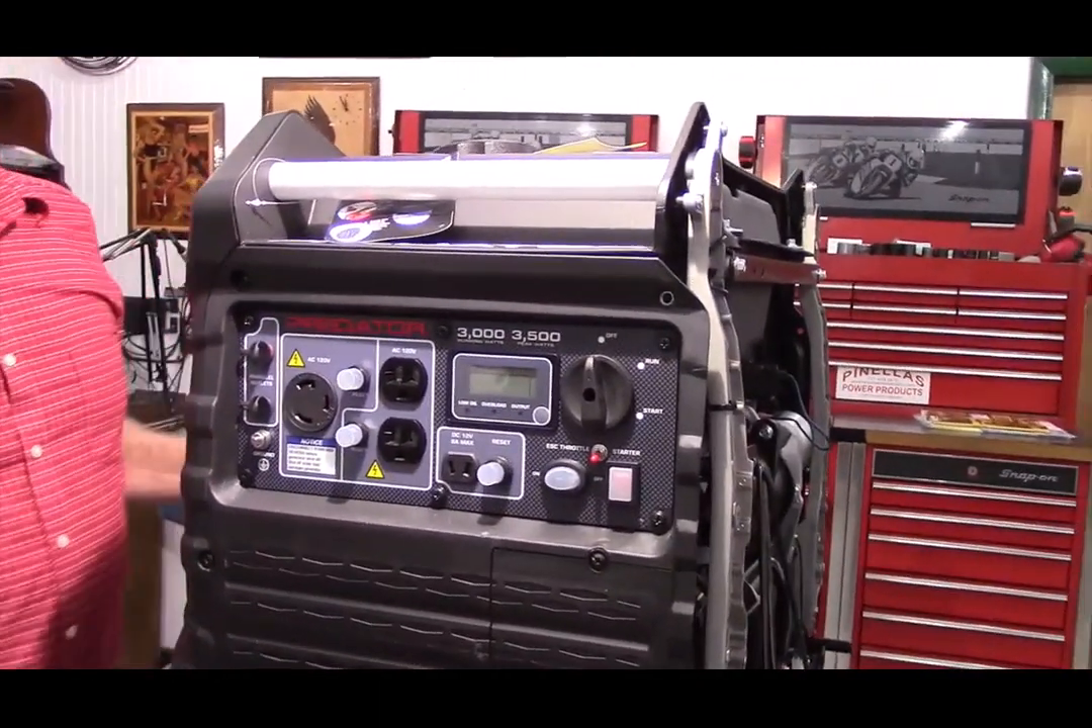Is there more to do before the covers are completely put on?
Yes.